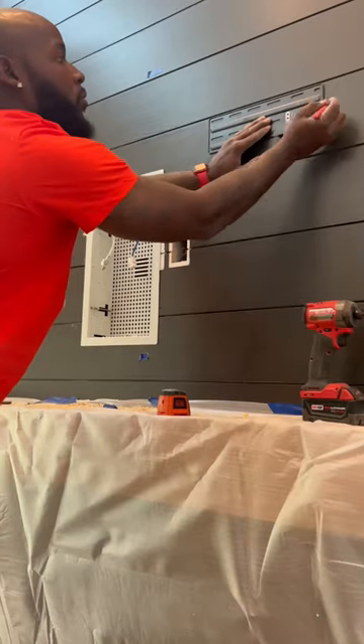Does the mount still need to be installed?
Yes.